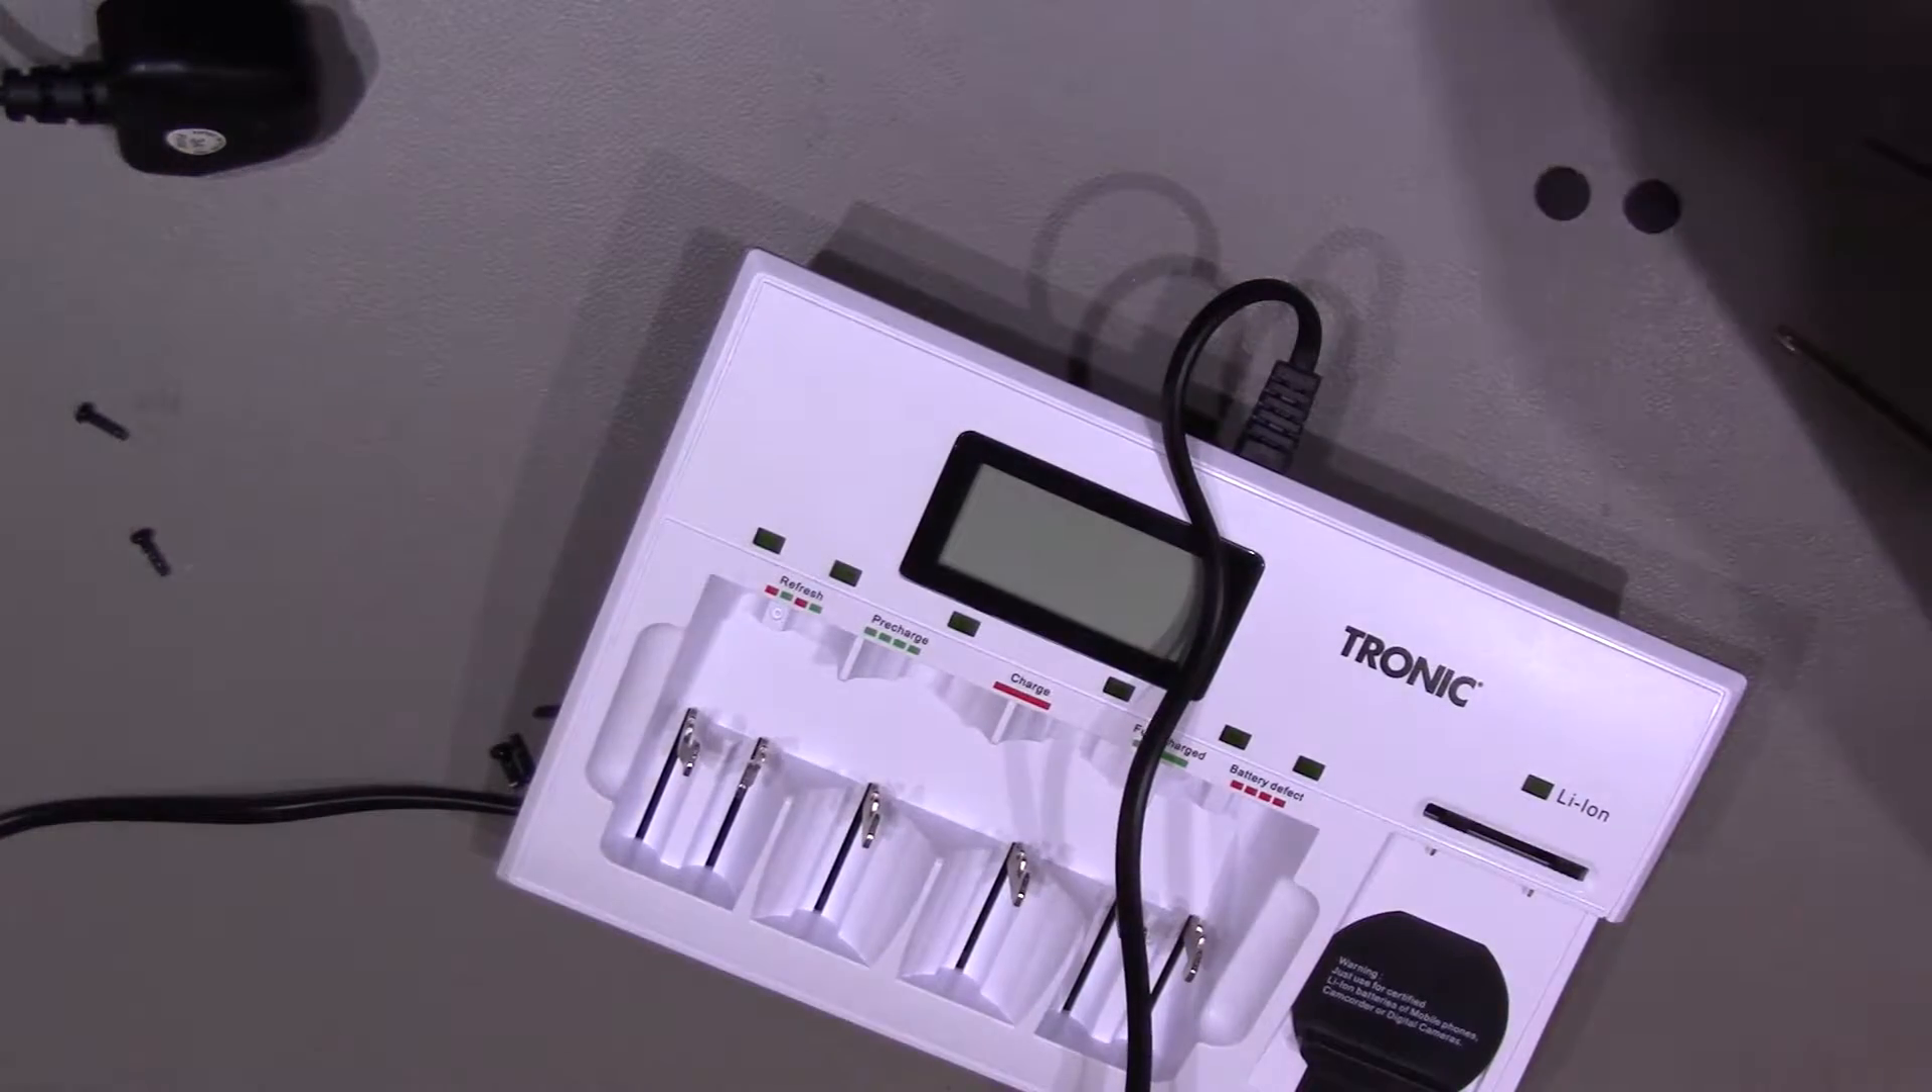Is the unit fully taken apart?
No.